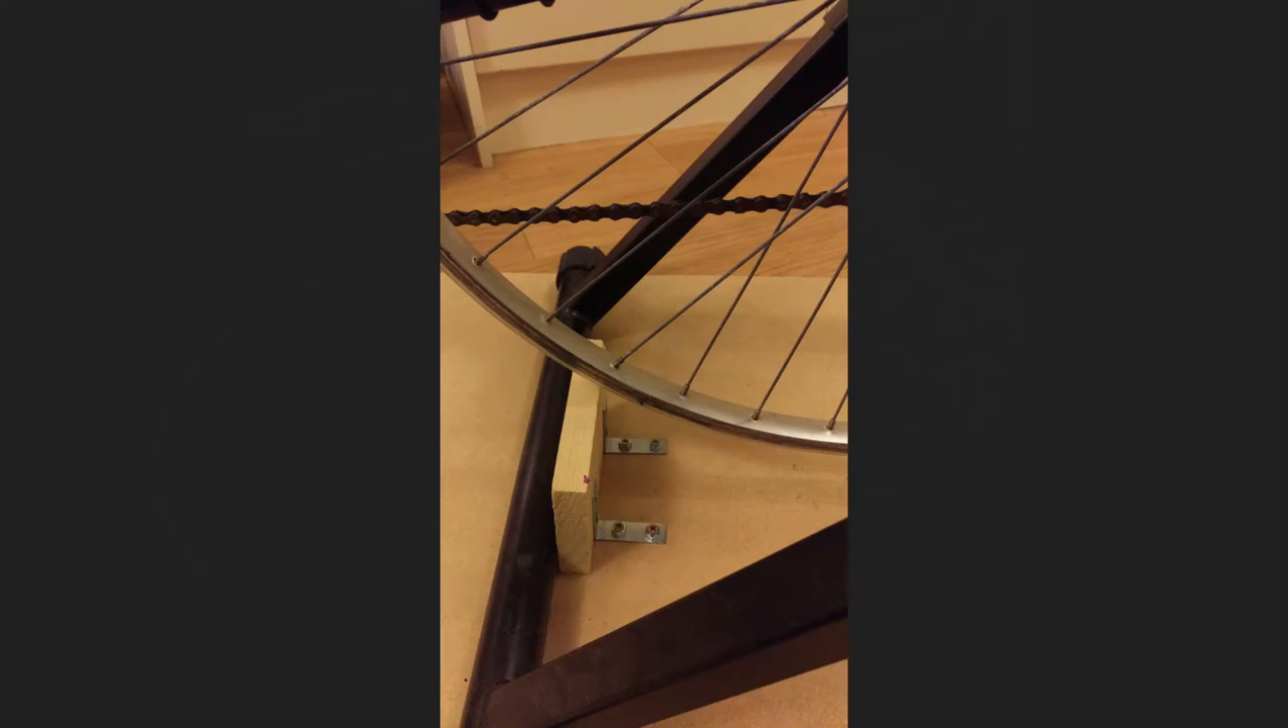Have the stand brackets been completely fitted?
Yes.